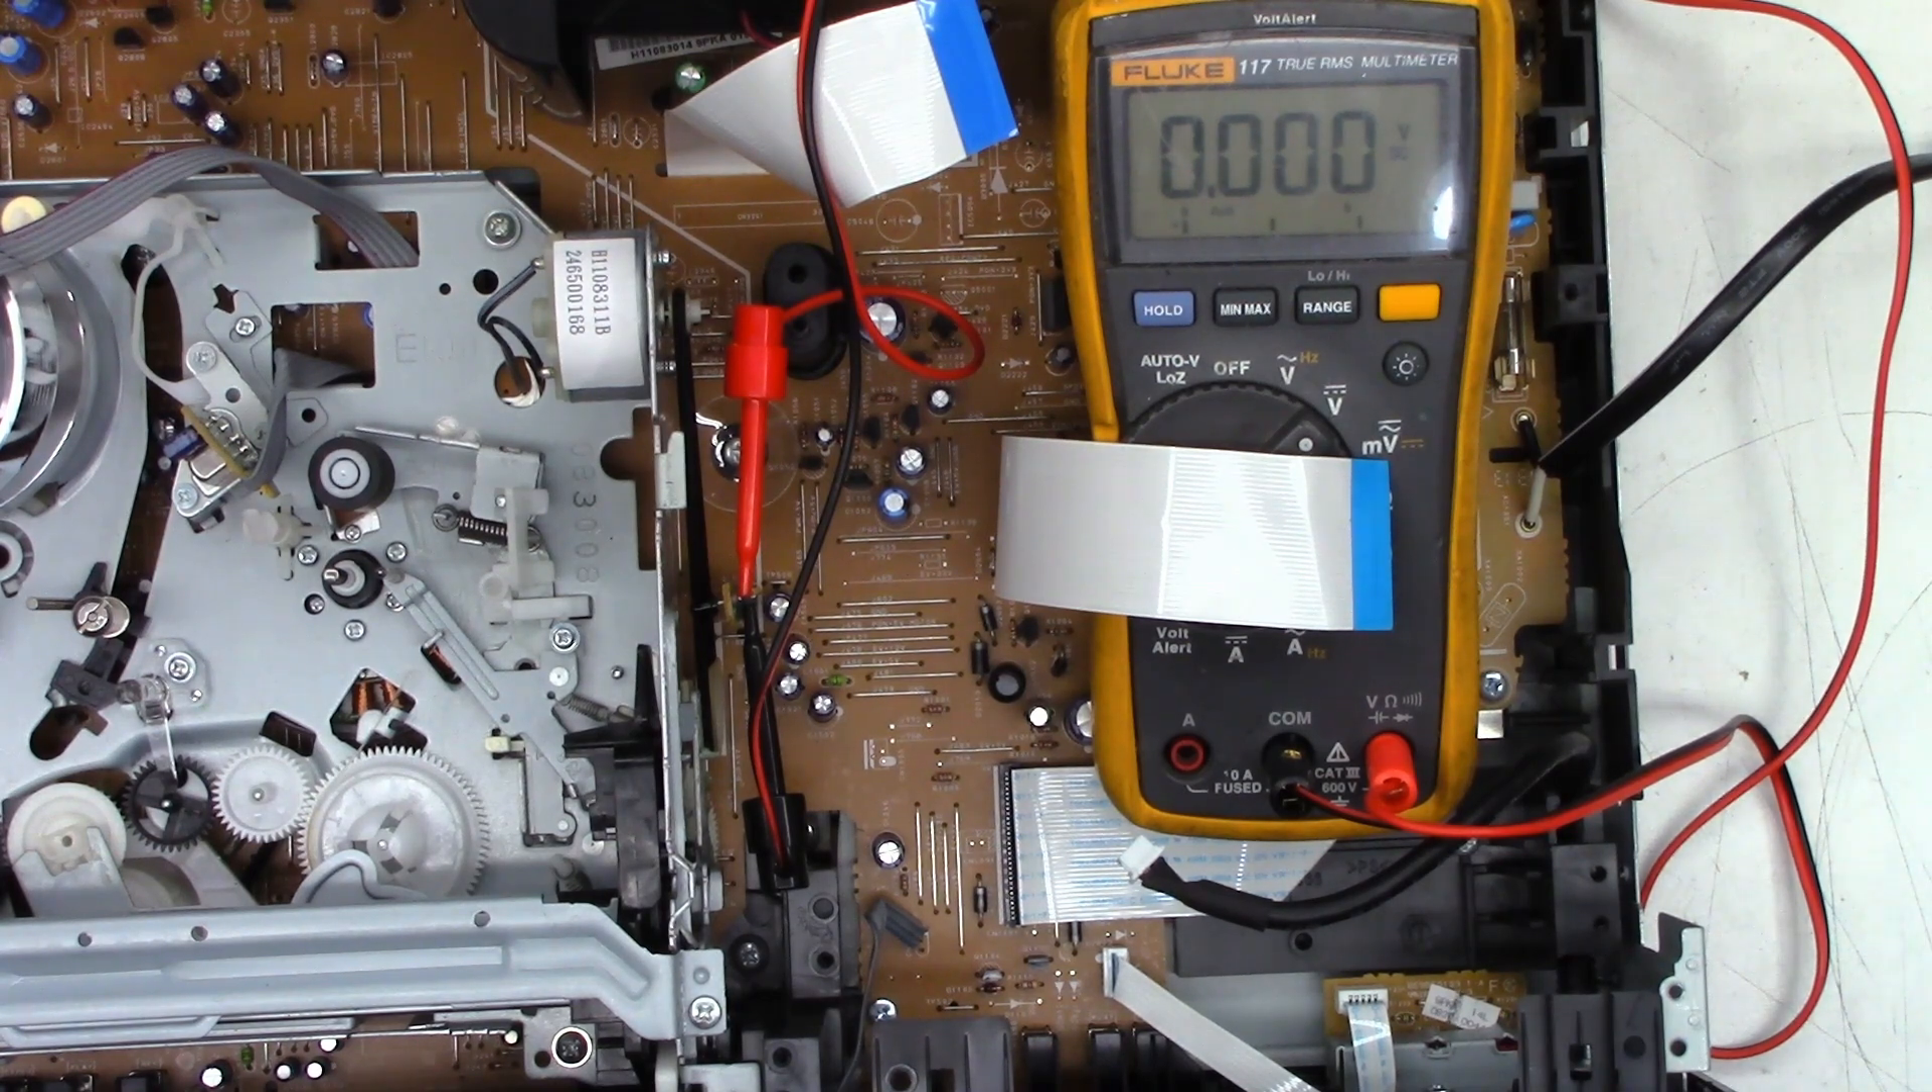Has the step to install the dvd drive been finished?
No.